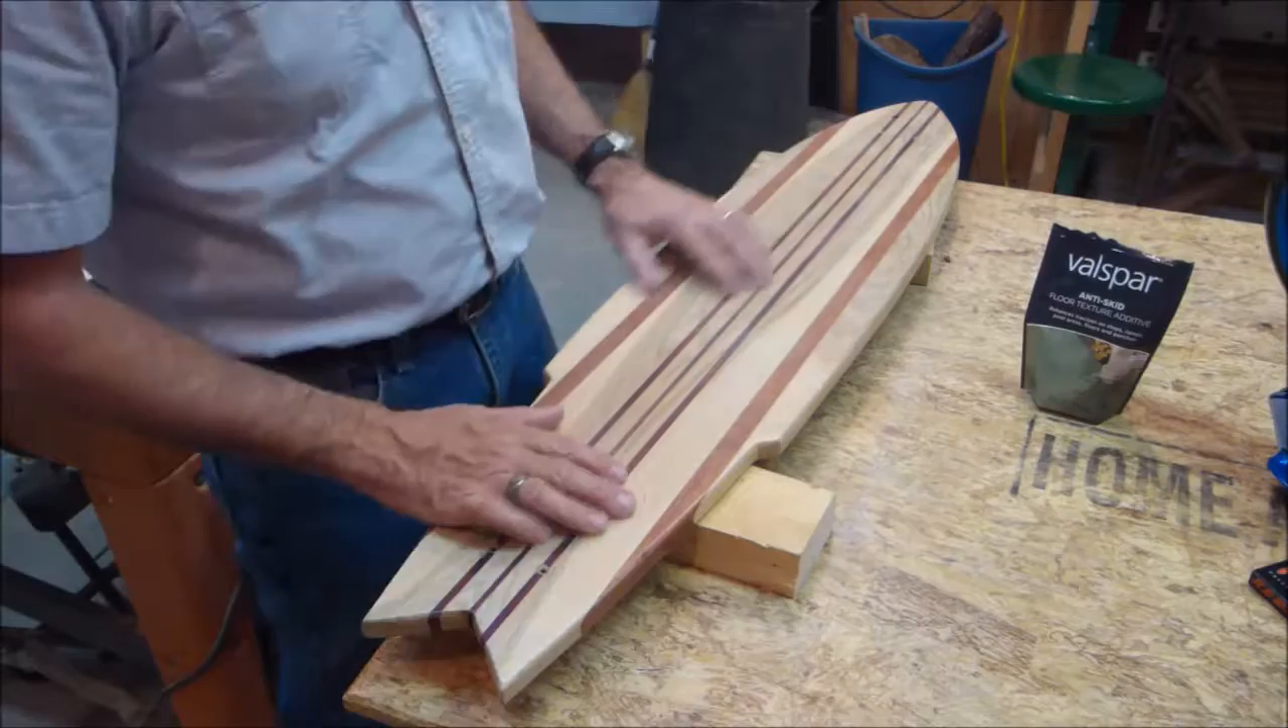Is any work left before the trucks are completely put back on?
Yes.